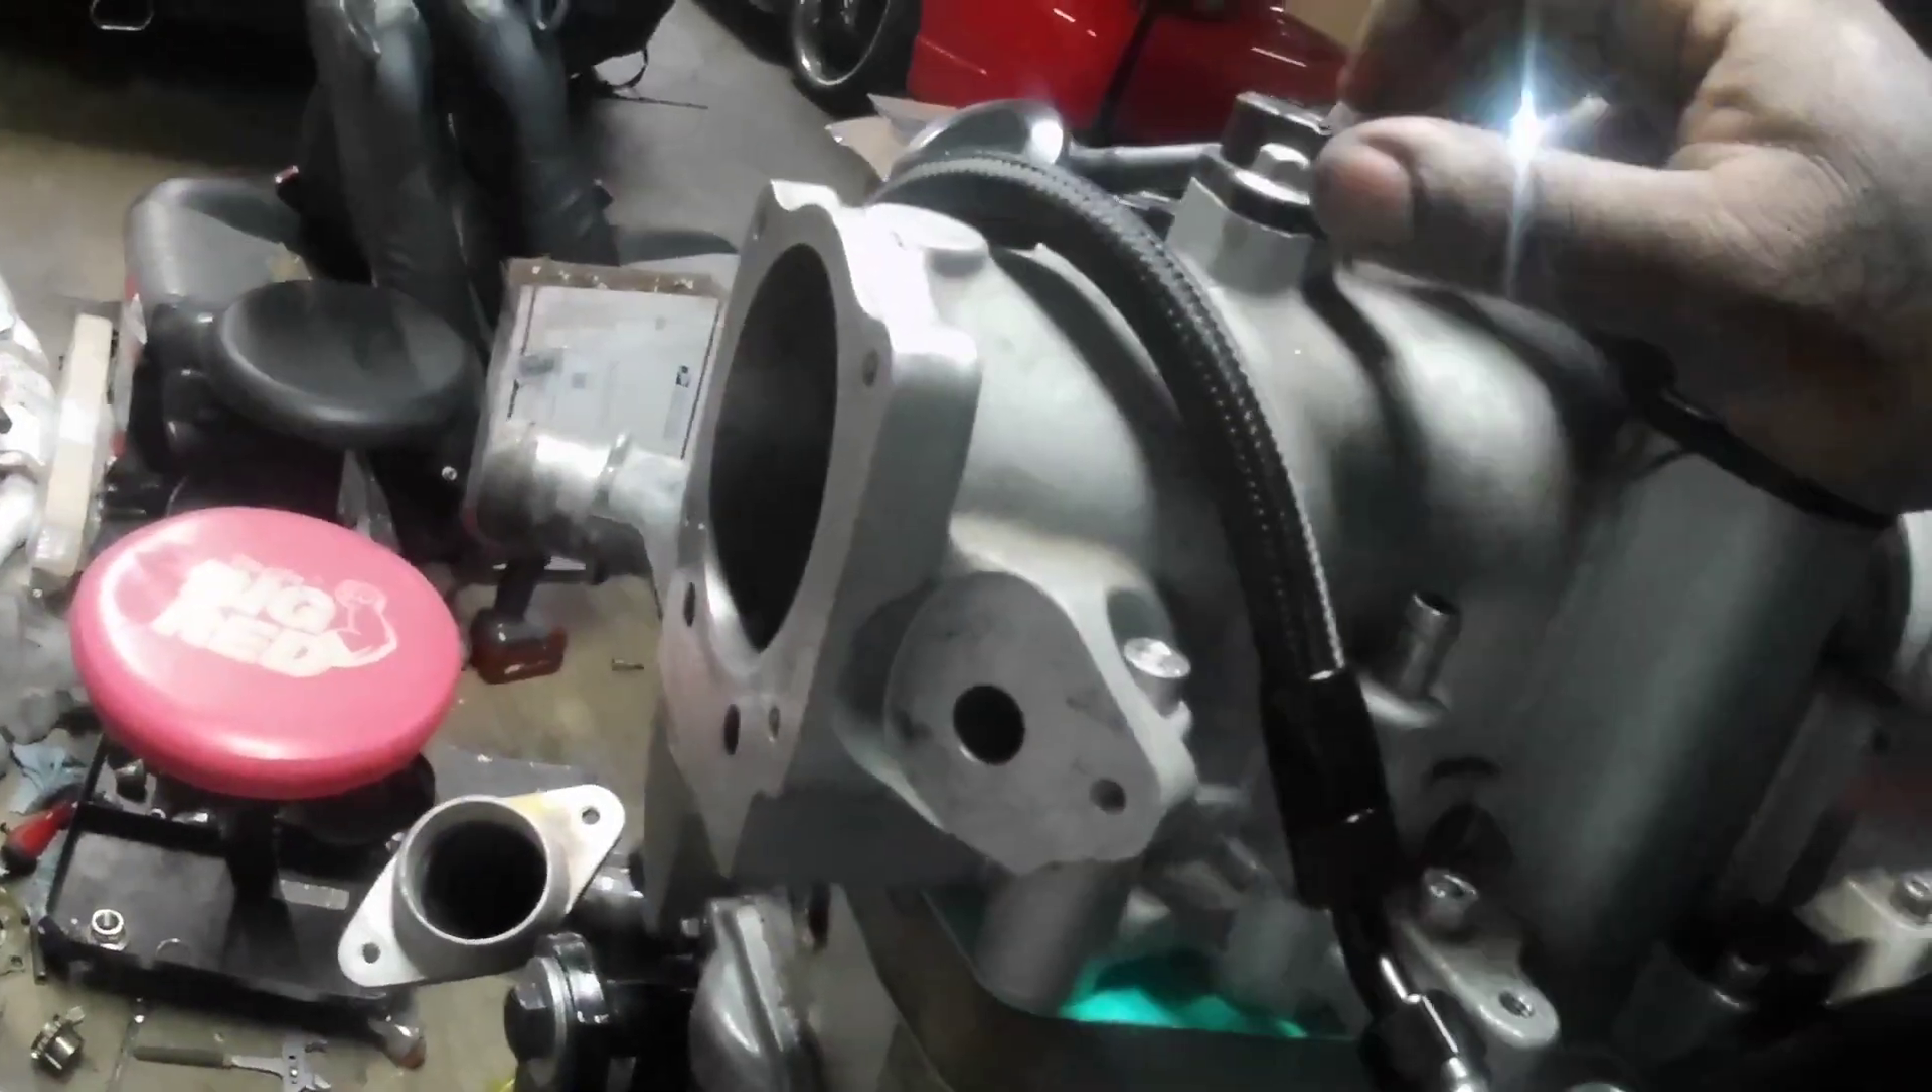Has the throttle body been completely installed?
No.